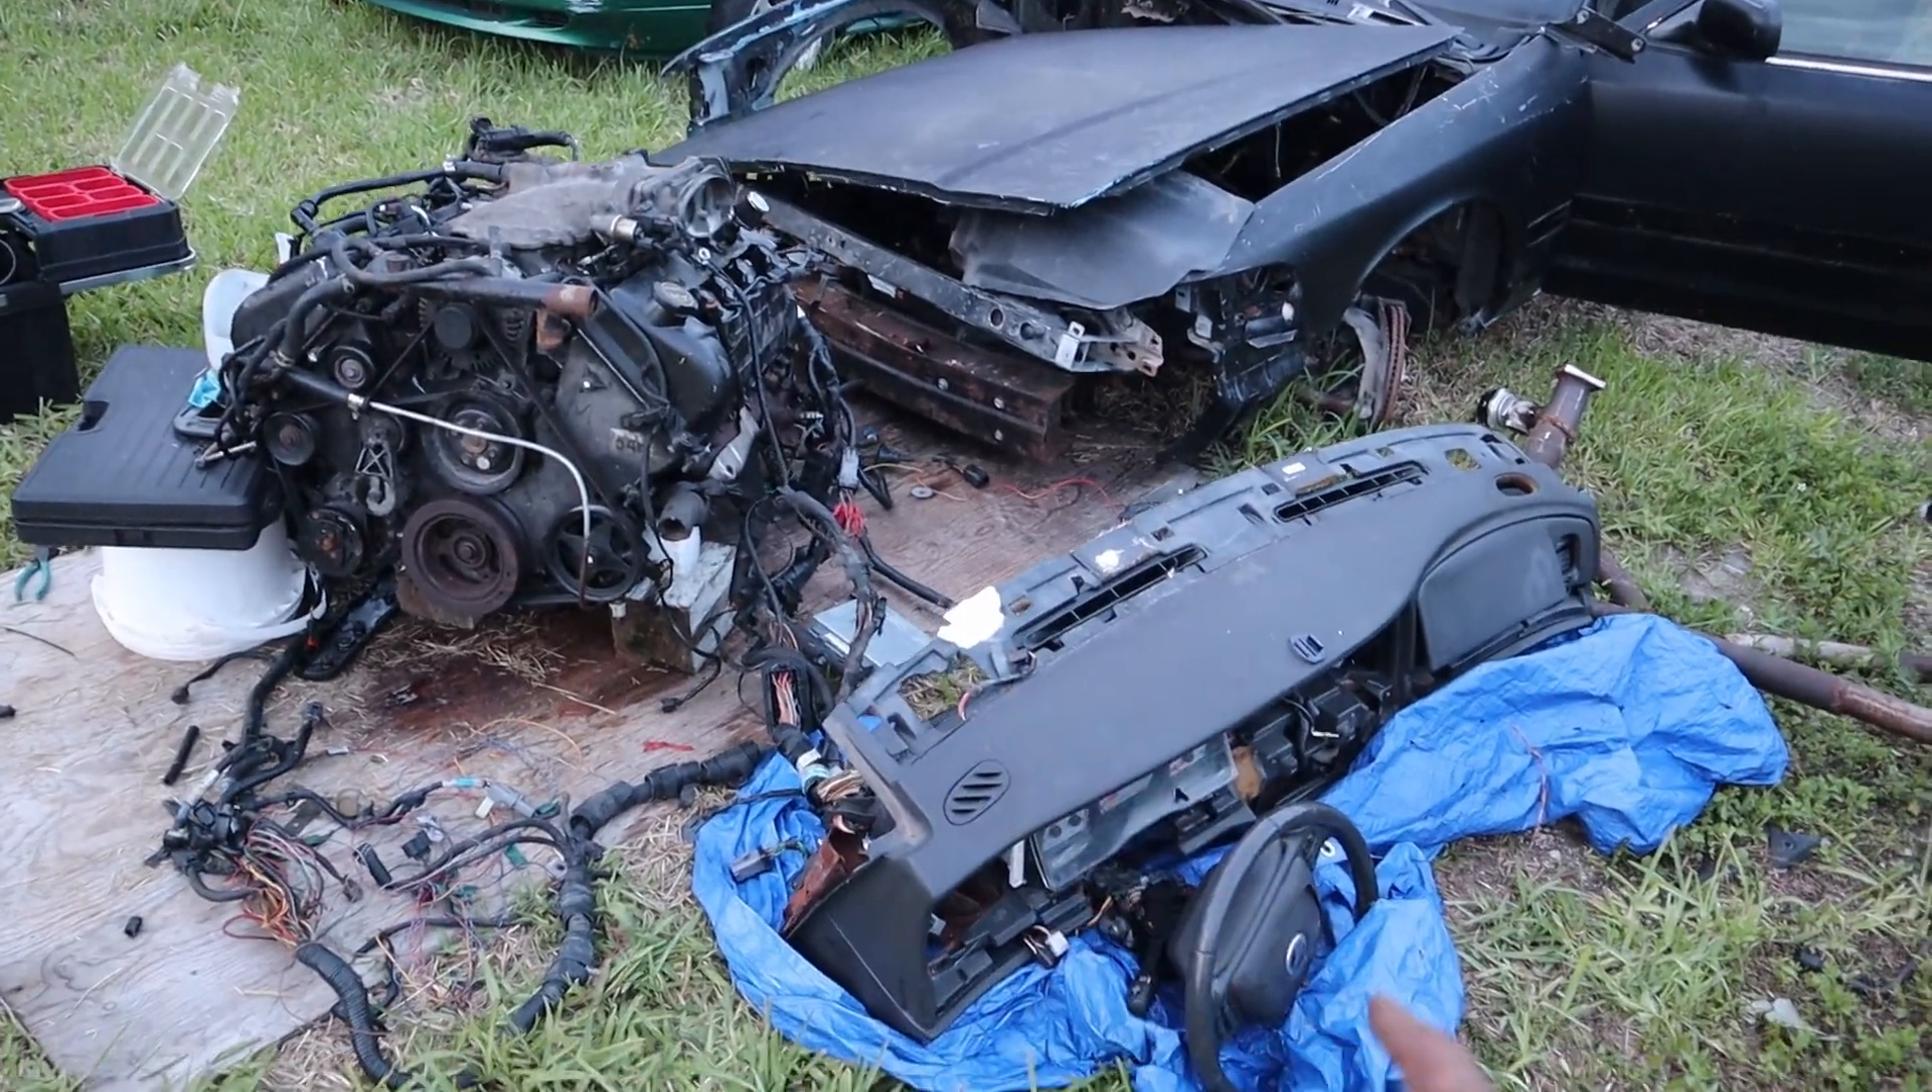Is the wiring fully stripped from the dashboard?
No.